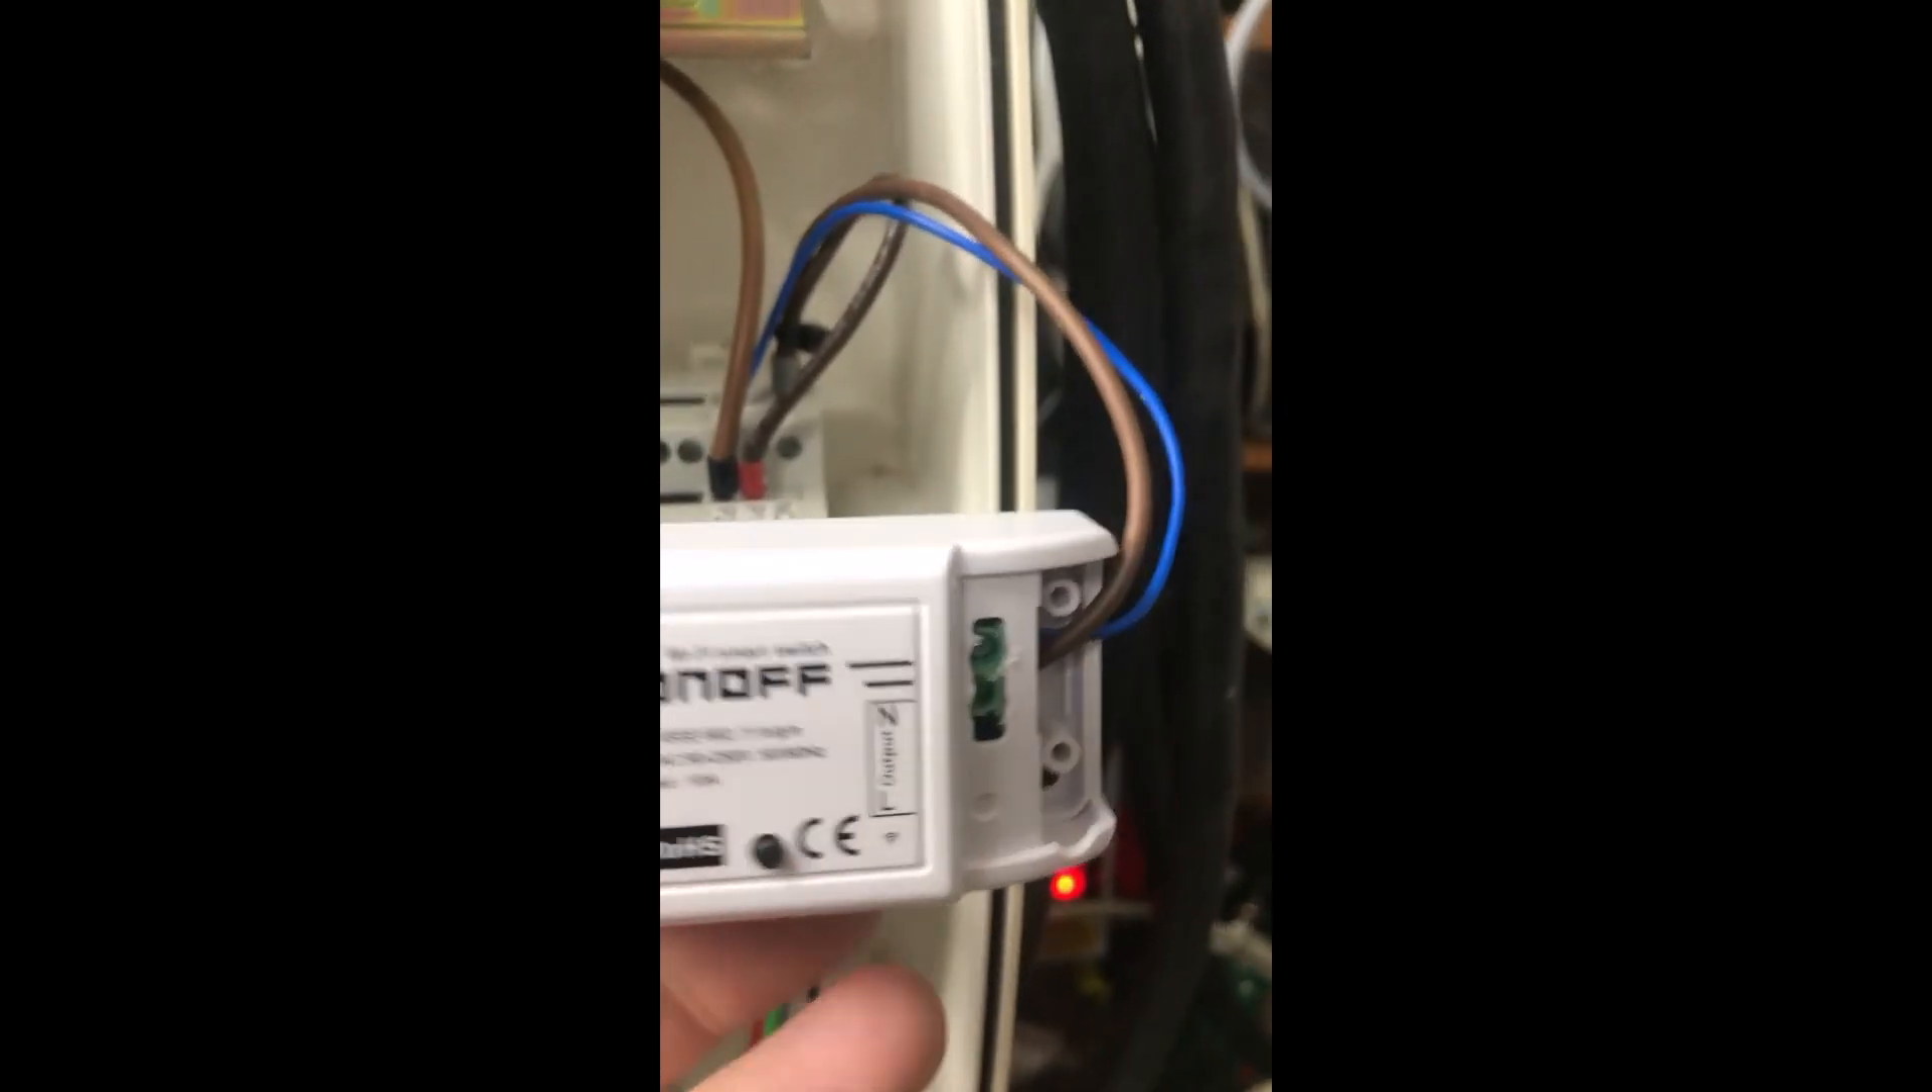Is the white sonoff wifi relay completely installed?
No.